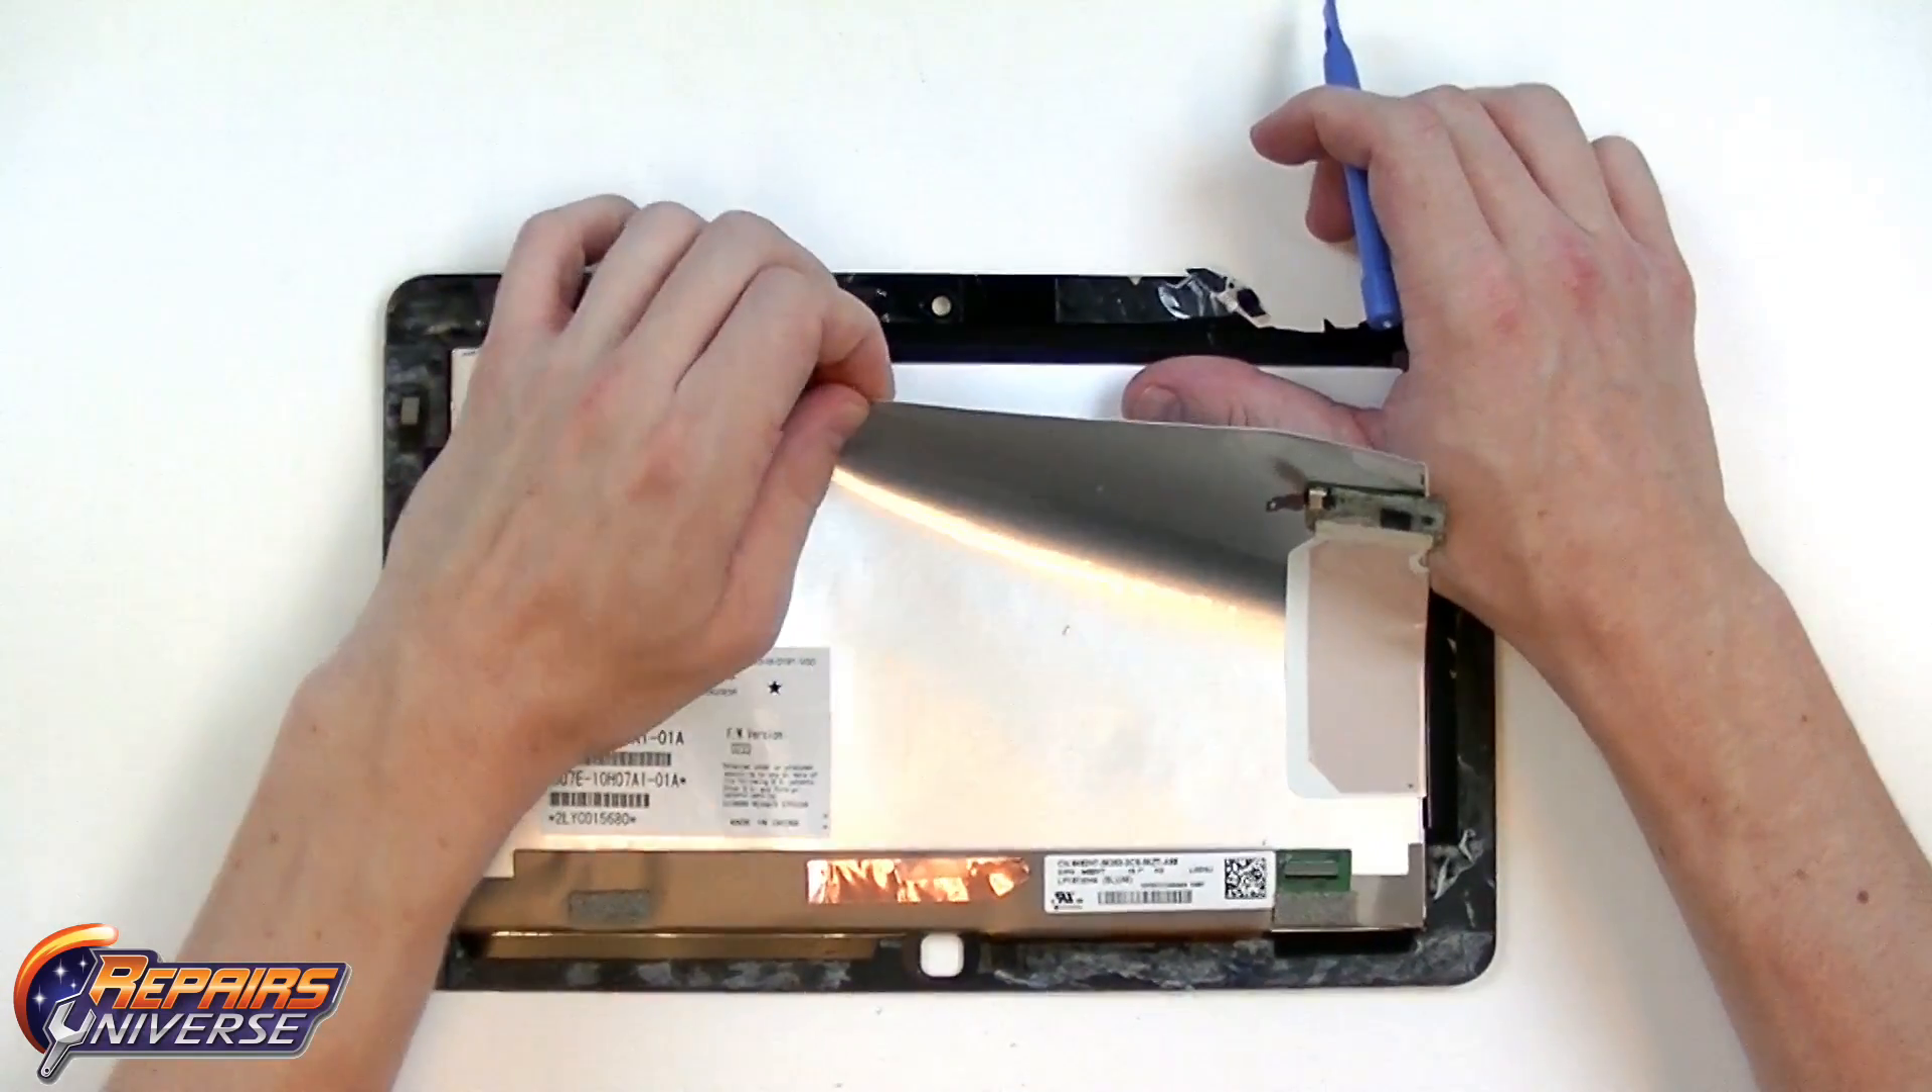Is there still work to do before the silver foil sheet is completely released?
Yes.